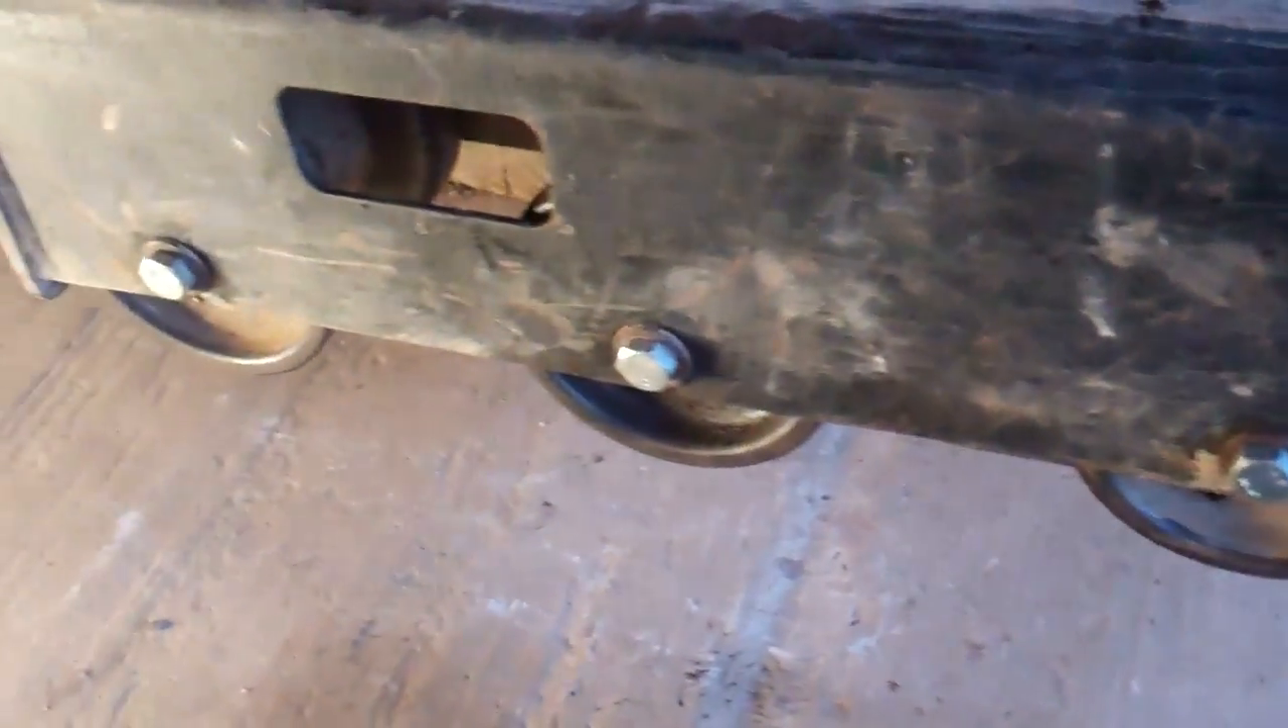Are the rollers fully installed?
Yes.